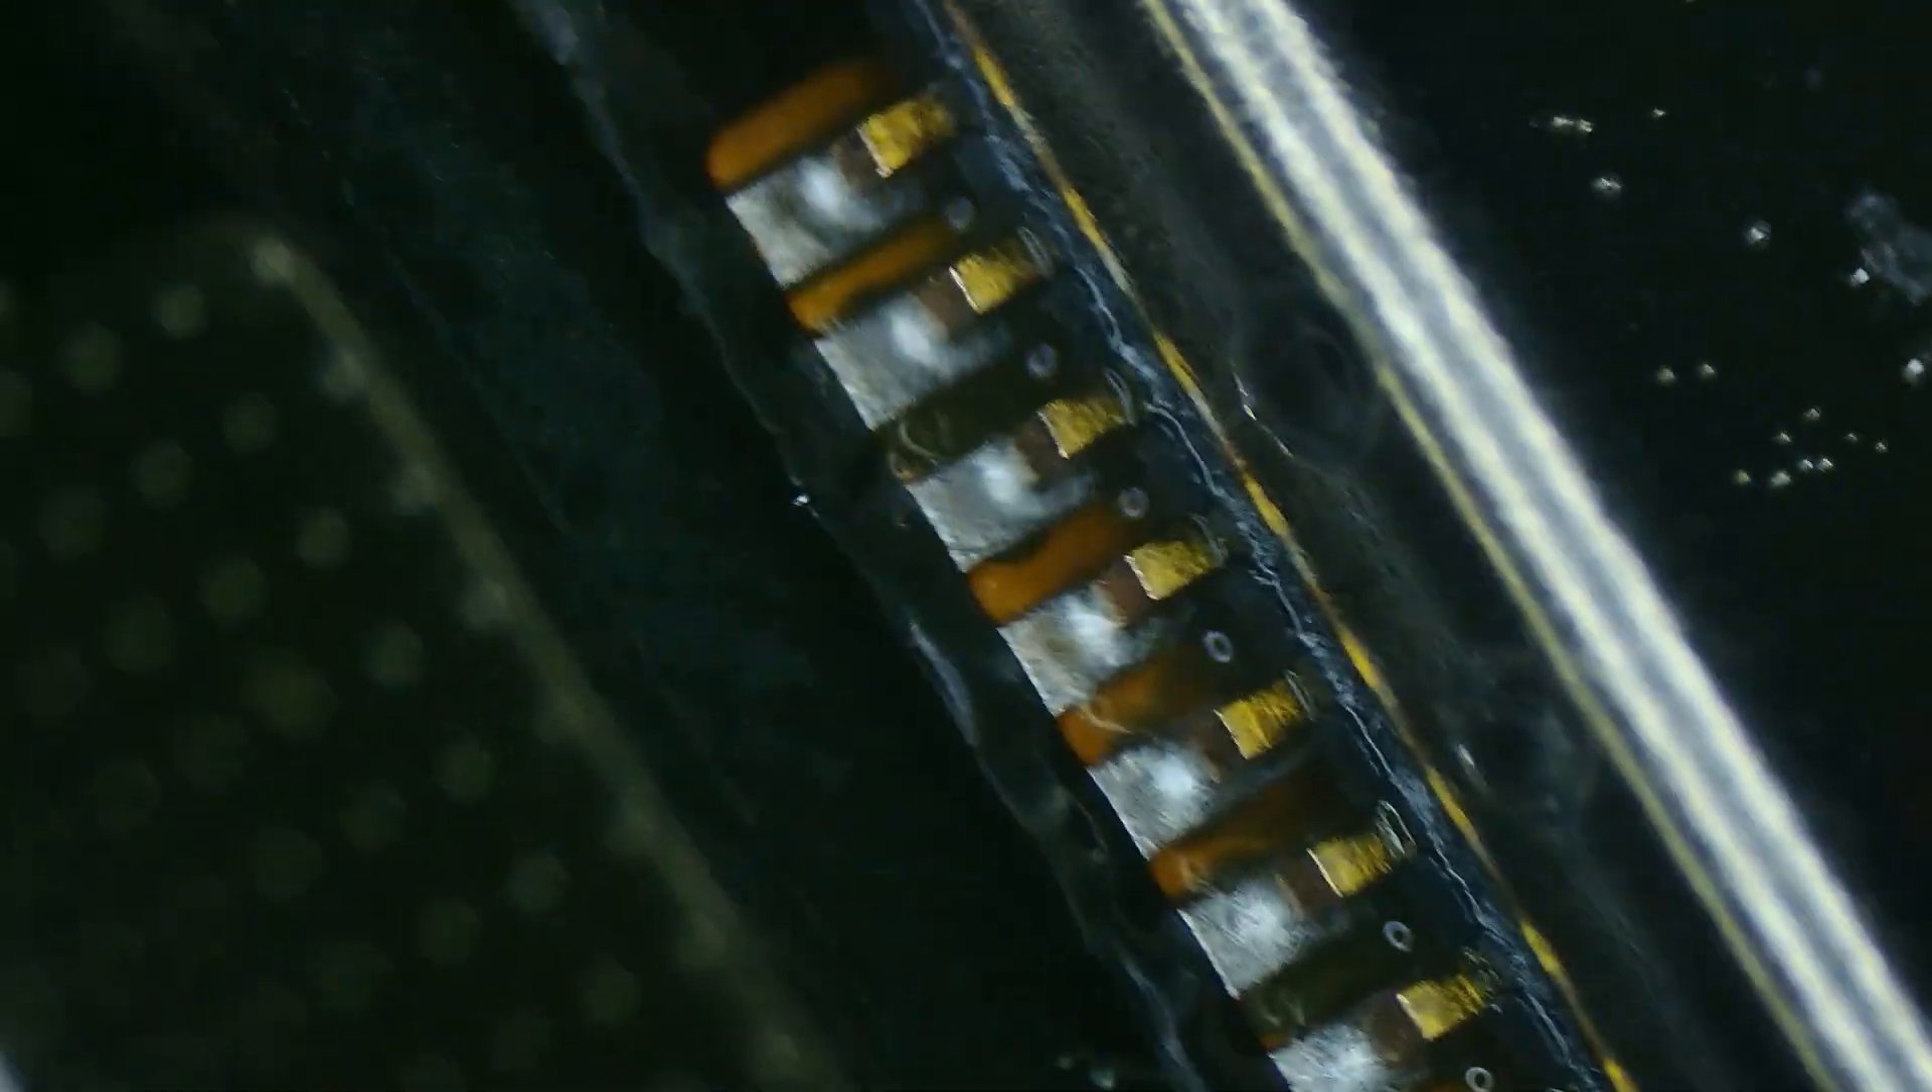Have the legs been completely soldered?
Yes.